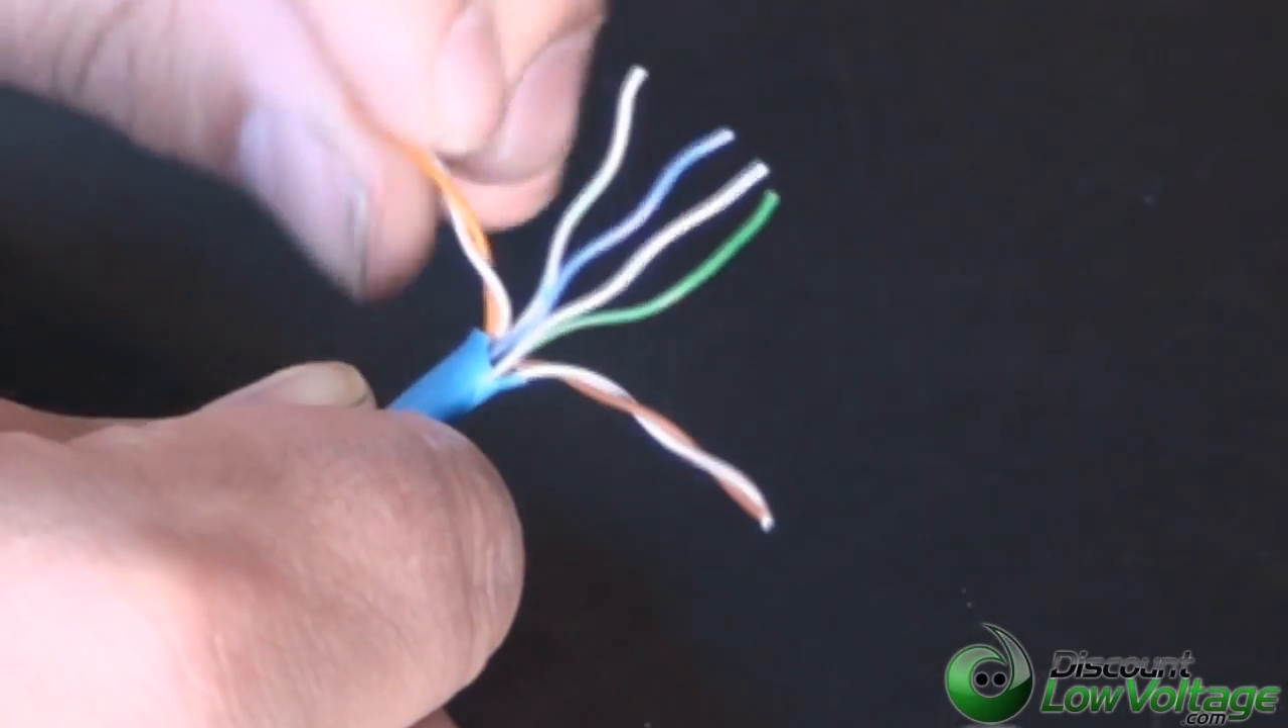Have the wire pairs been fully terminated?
No.